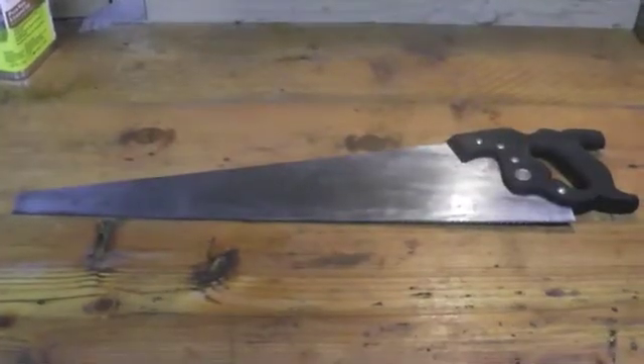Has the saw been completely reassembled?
Yes.